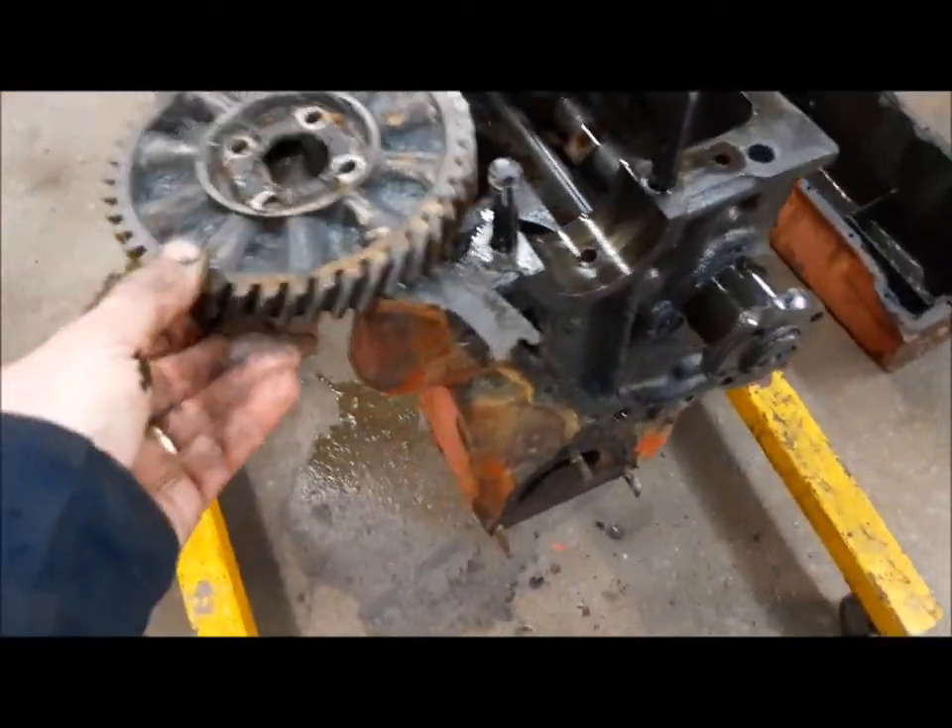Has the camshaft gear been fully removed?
Yes.